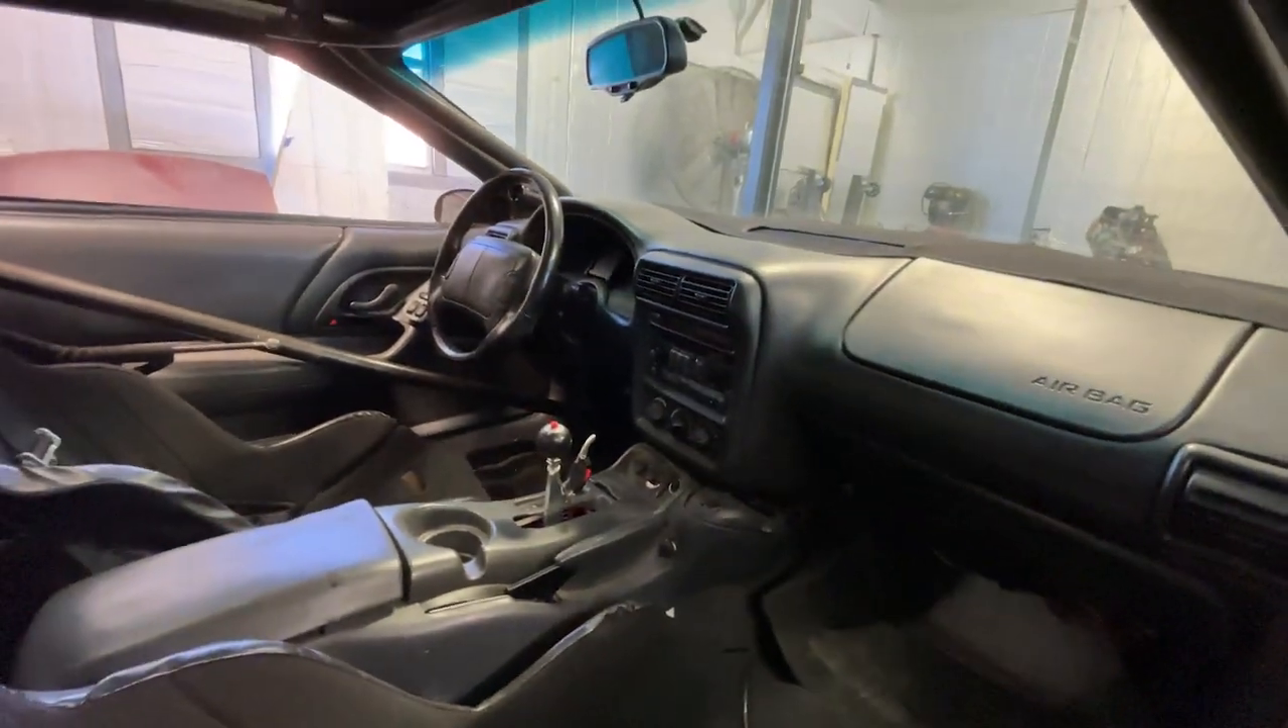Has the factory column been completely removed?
No.